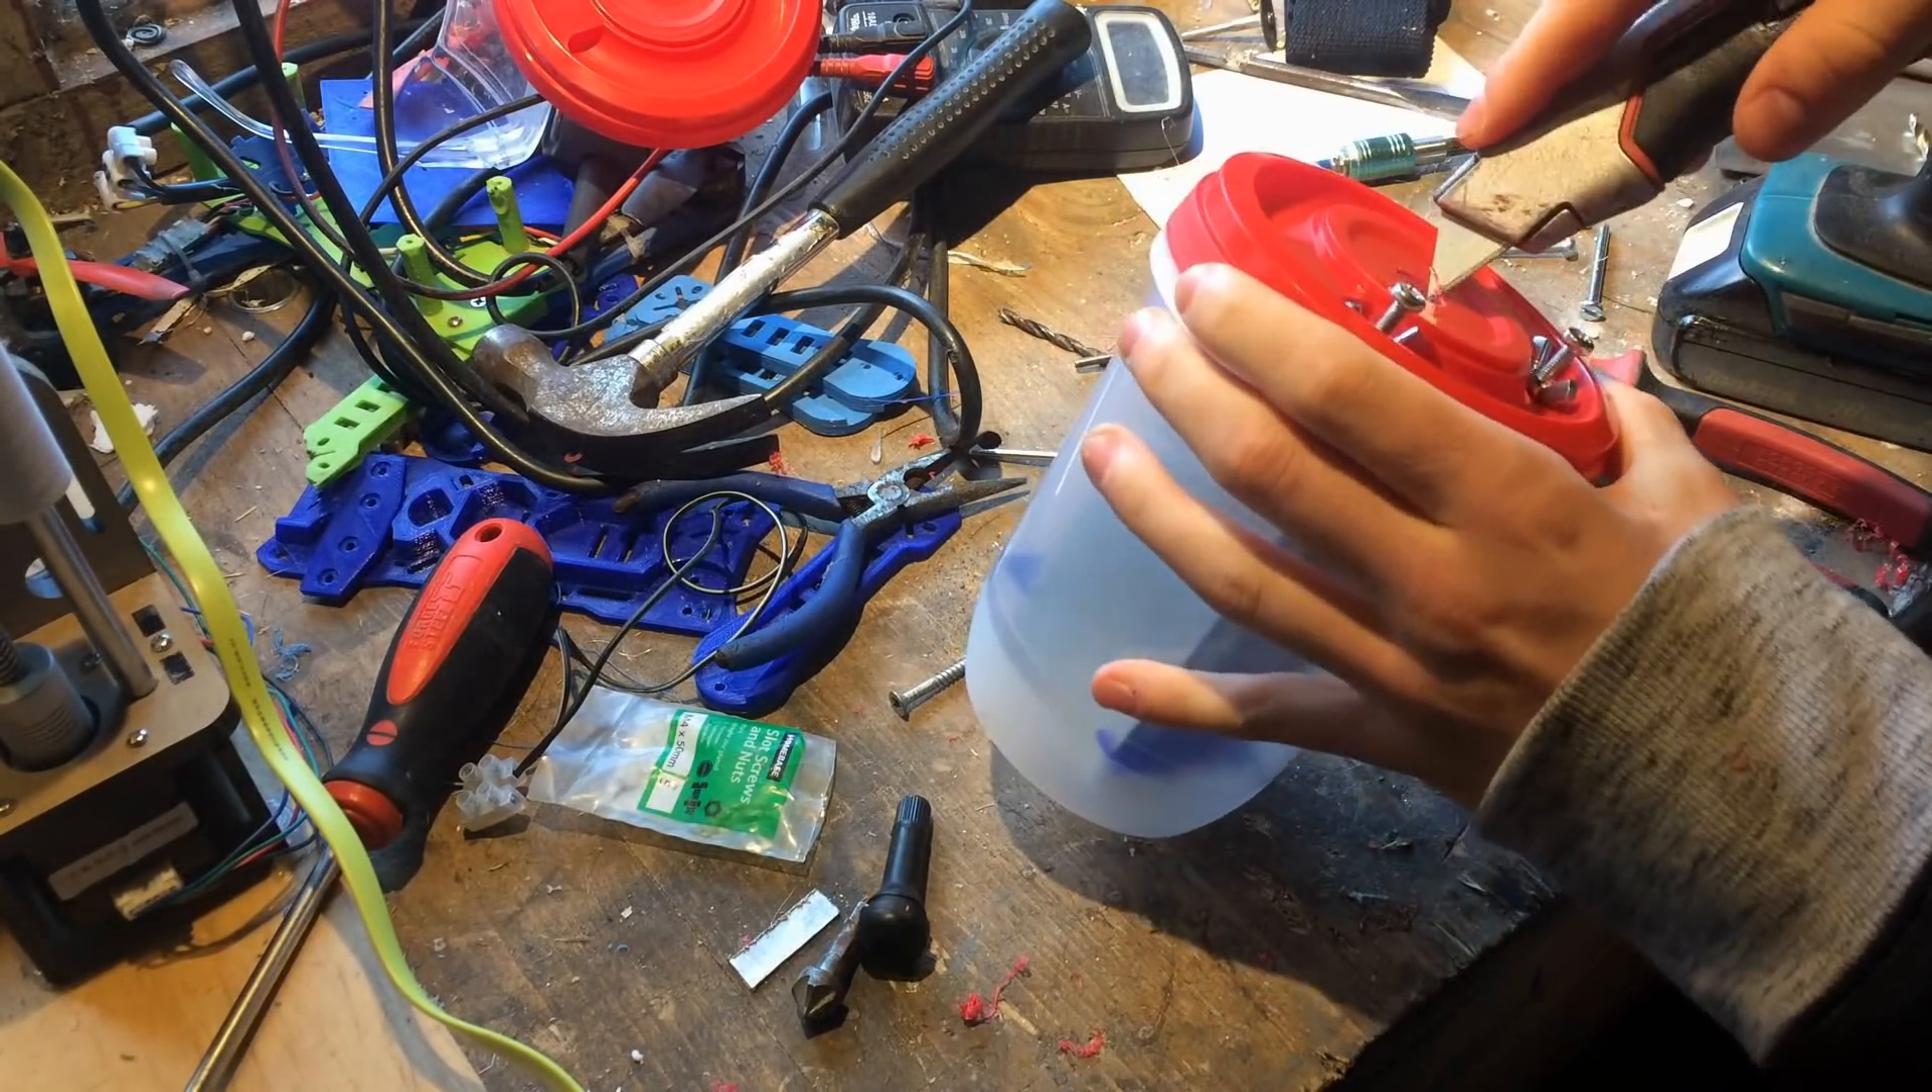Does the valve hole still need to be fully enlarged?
Yes.